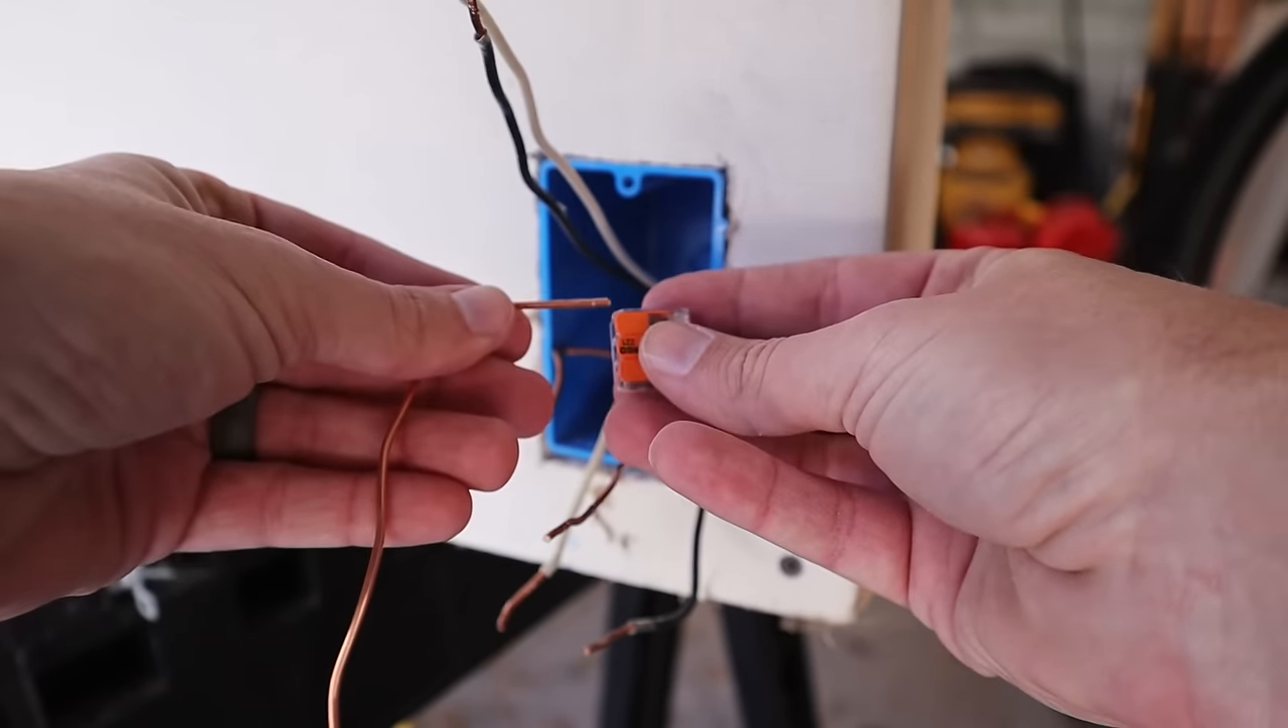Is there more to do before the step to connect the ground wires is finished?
Yes.